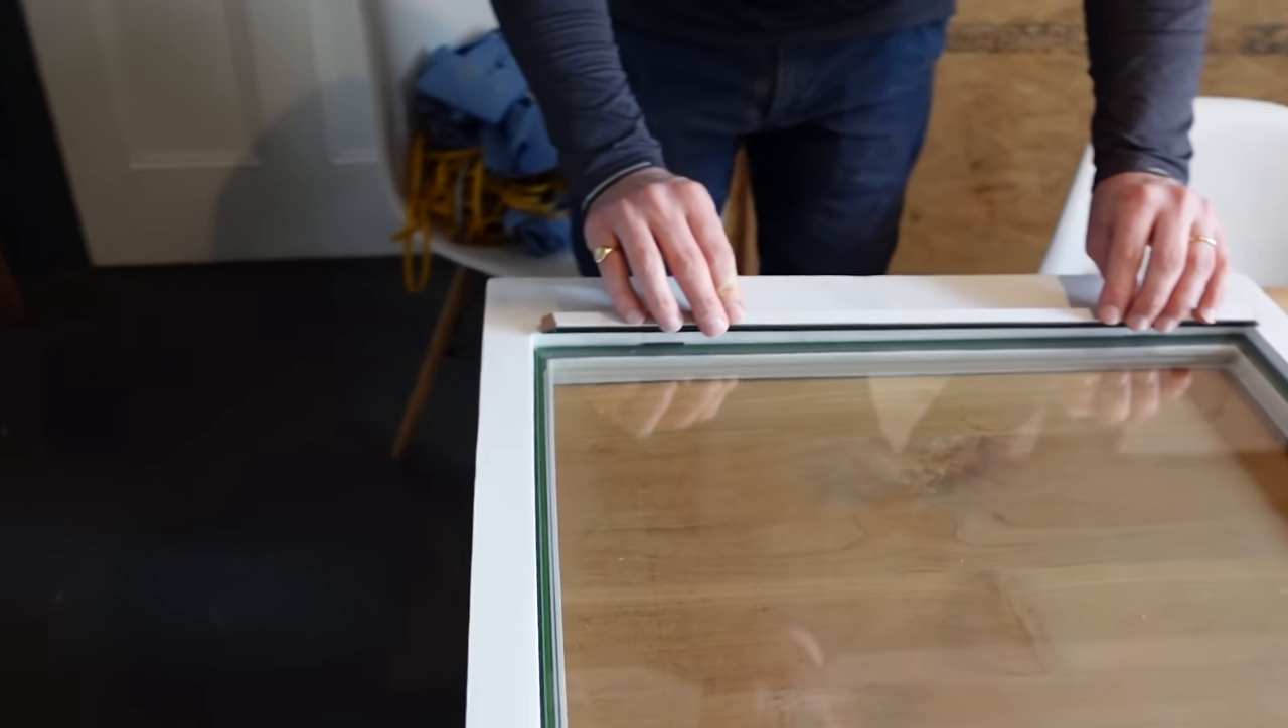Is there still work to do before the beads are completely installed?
Yes.